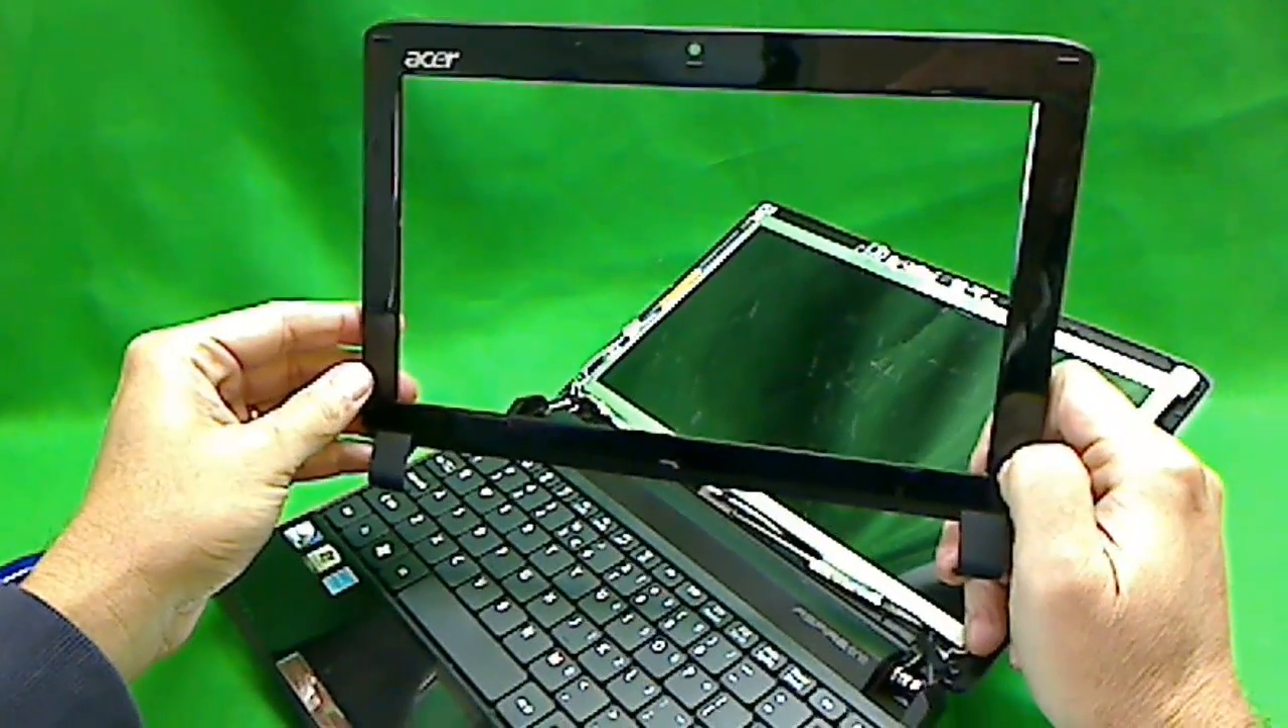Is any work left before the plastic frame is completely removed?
No.